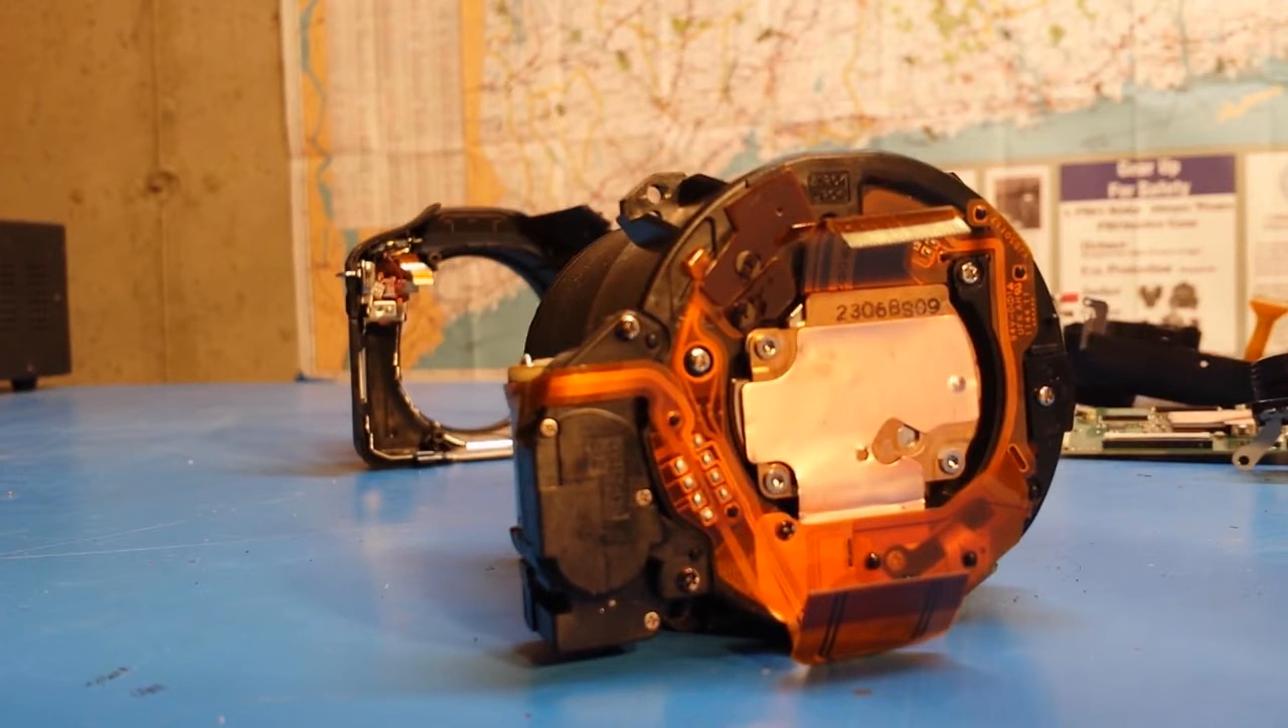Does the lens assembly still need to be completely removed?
No.